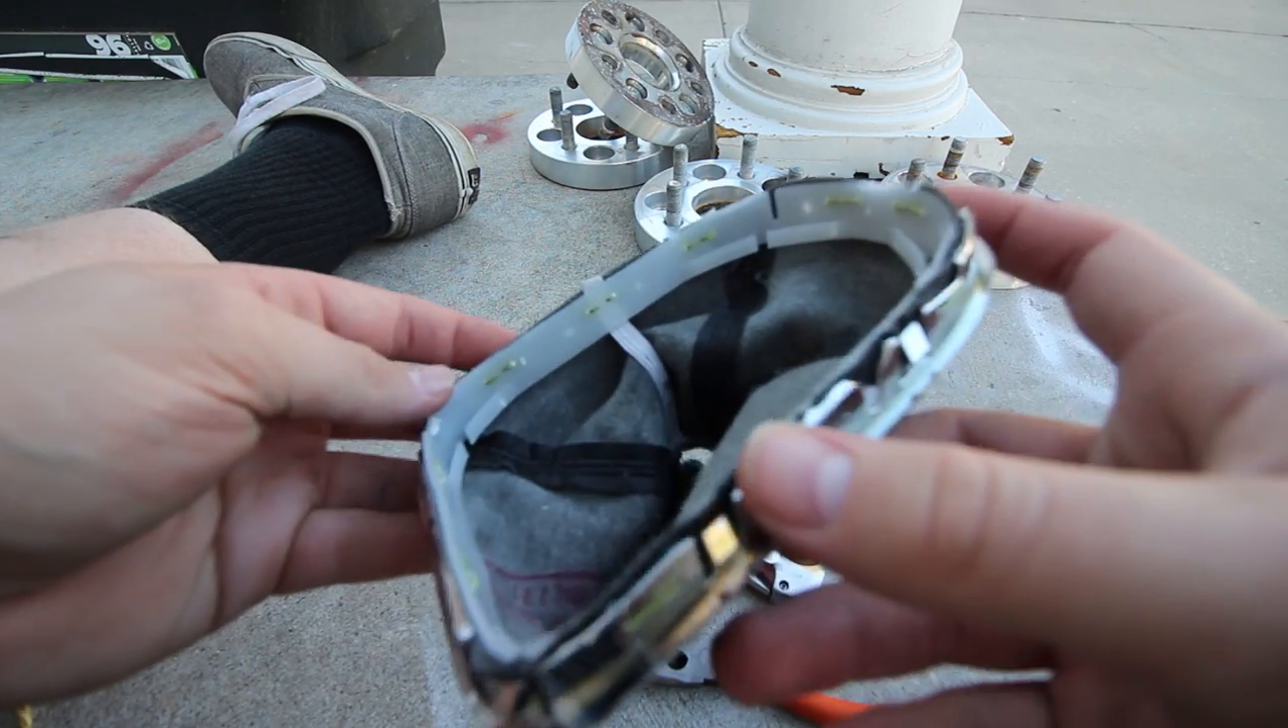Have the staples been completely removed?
No.